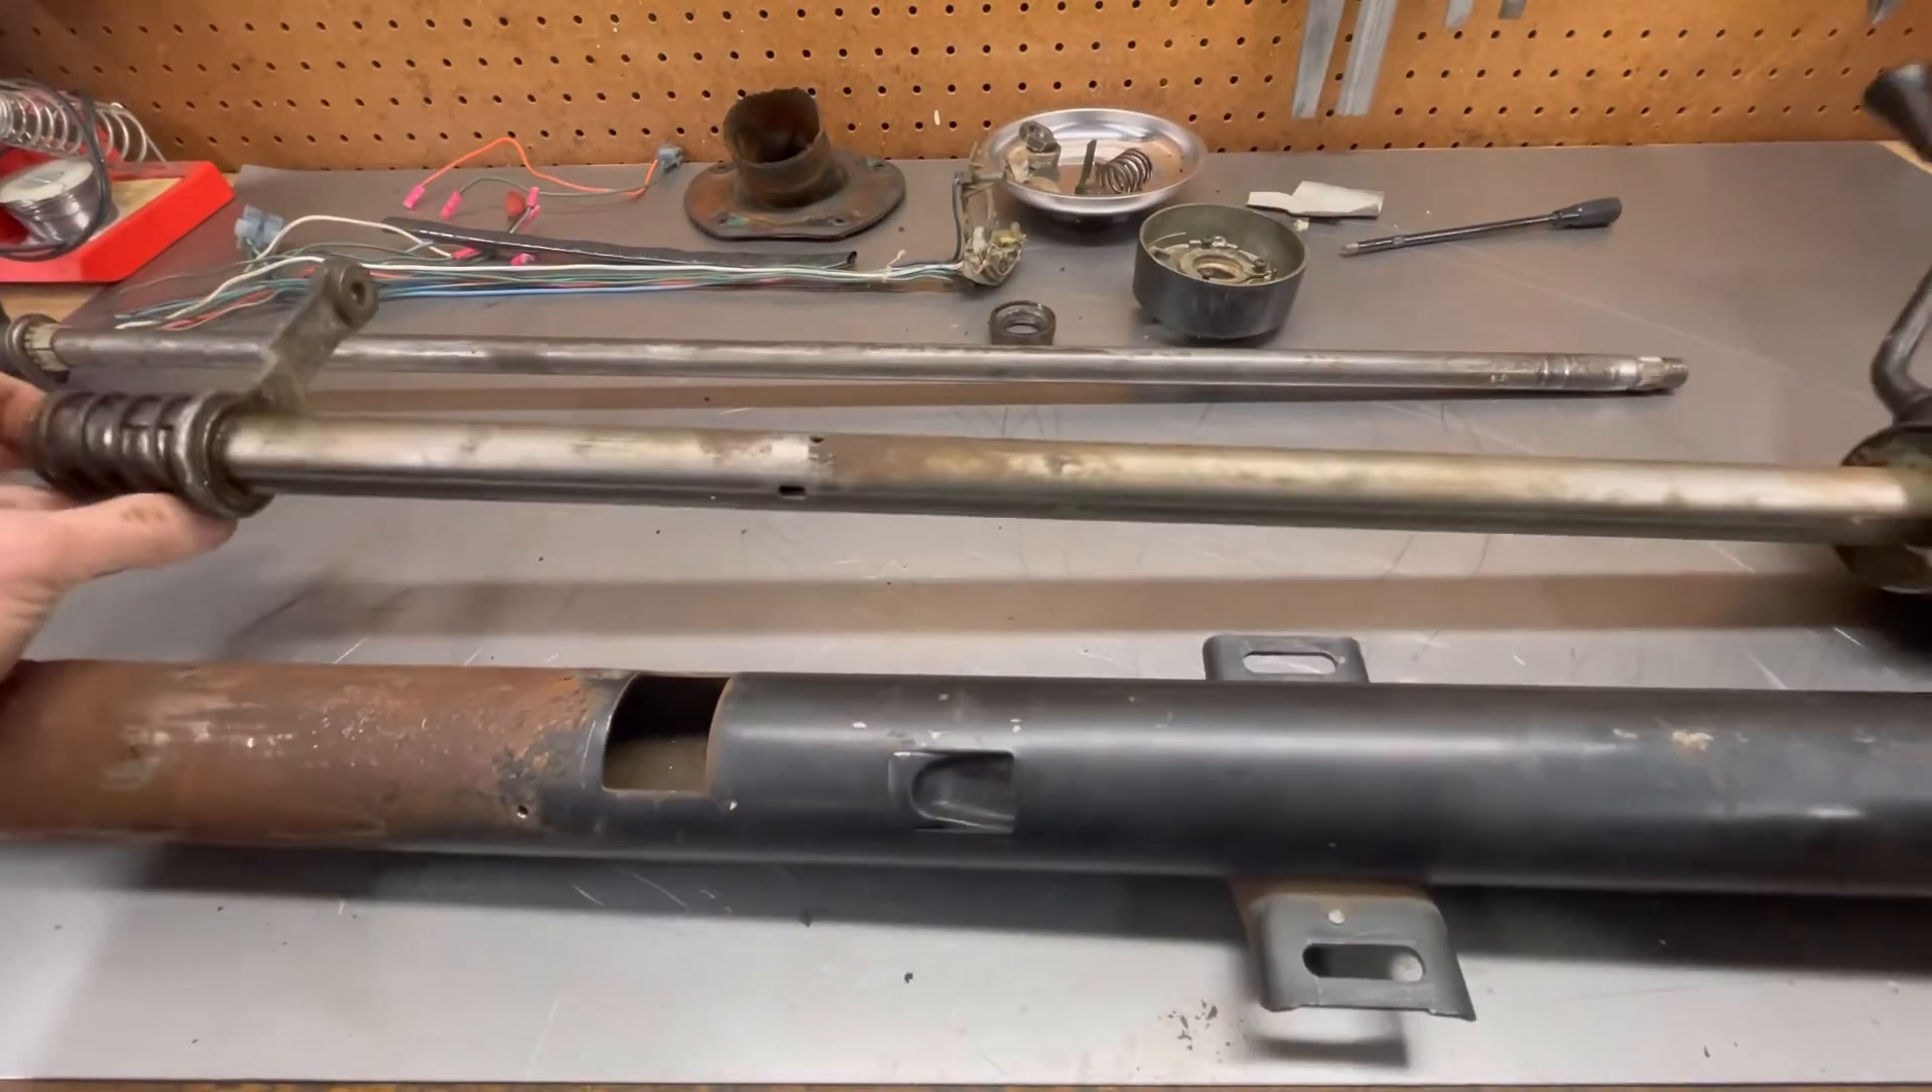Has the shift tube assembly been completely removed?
Yes.